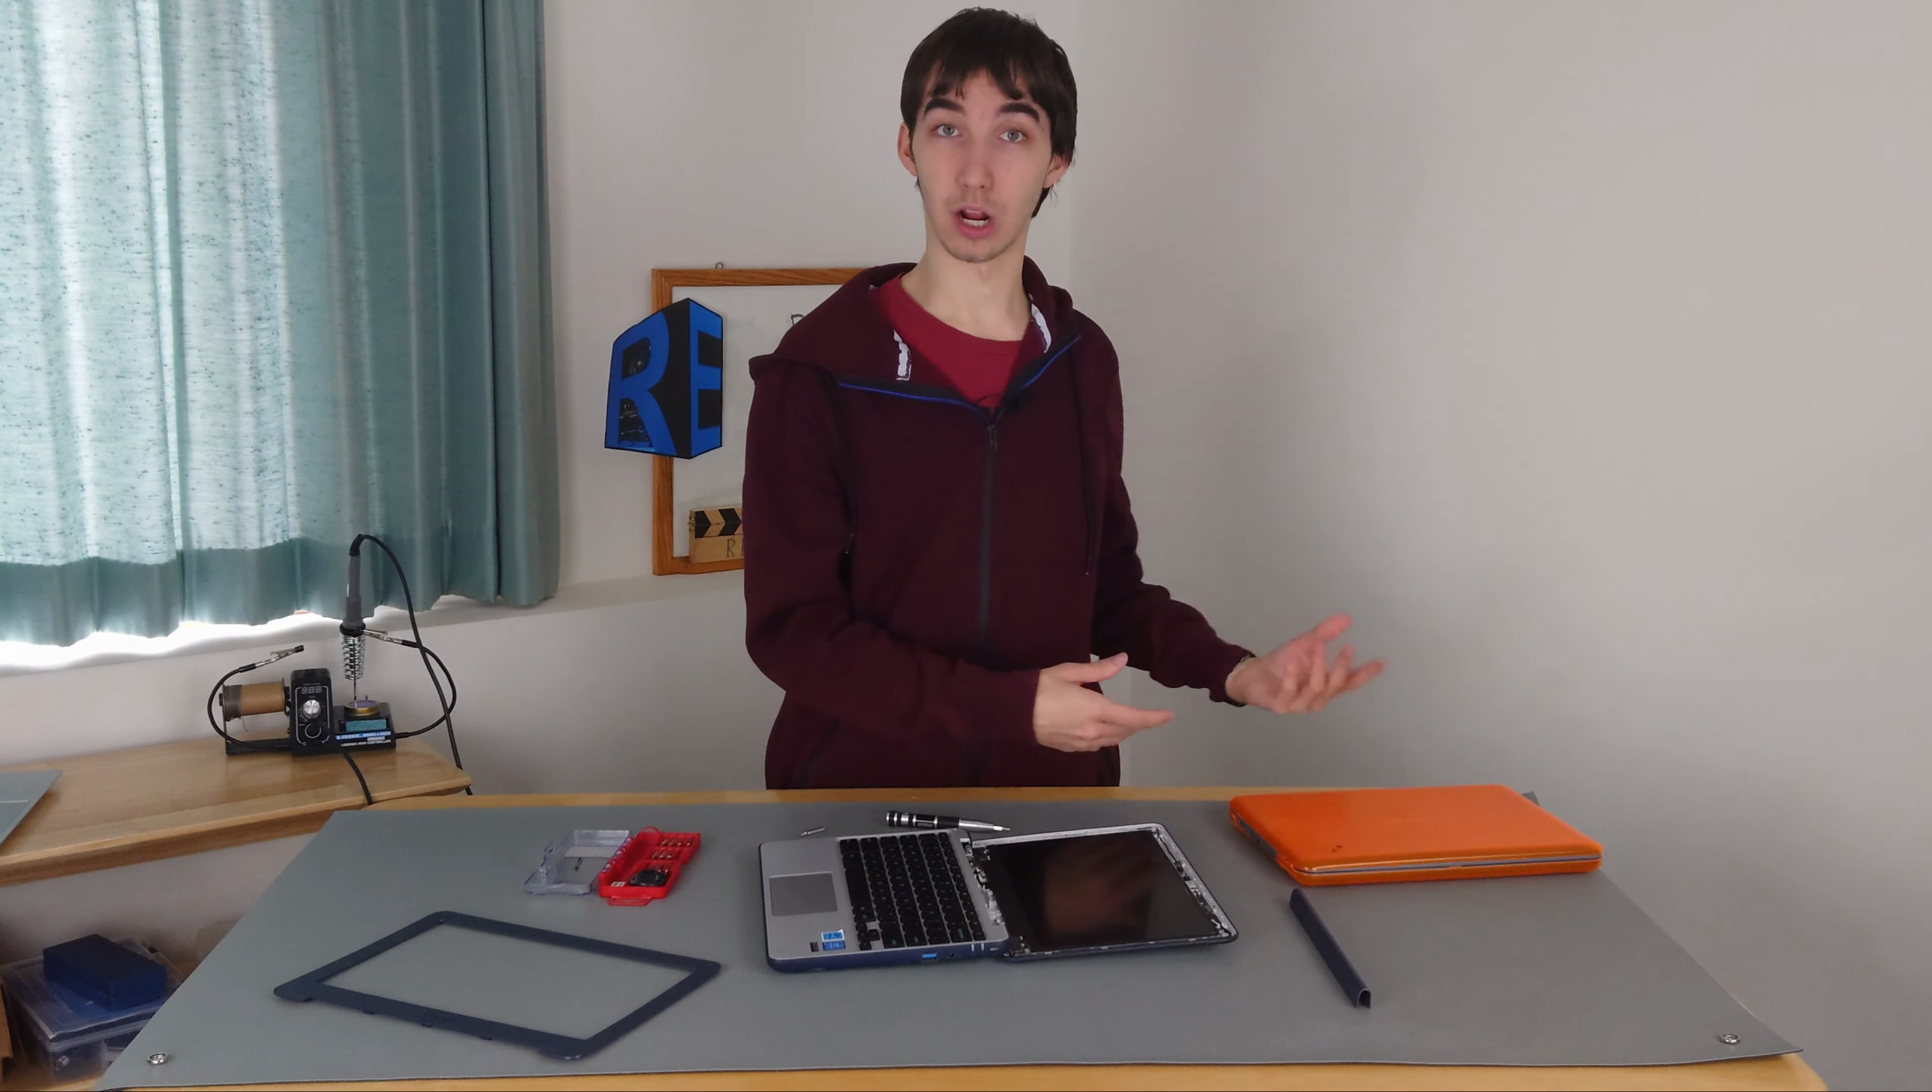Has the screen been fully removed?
No.